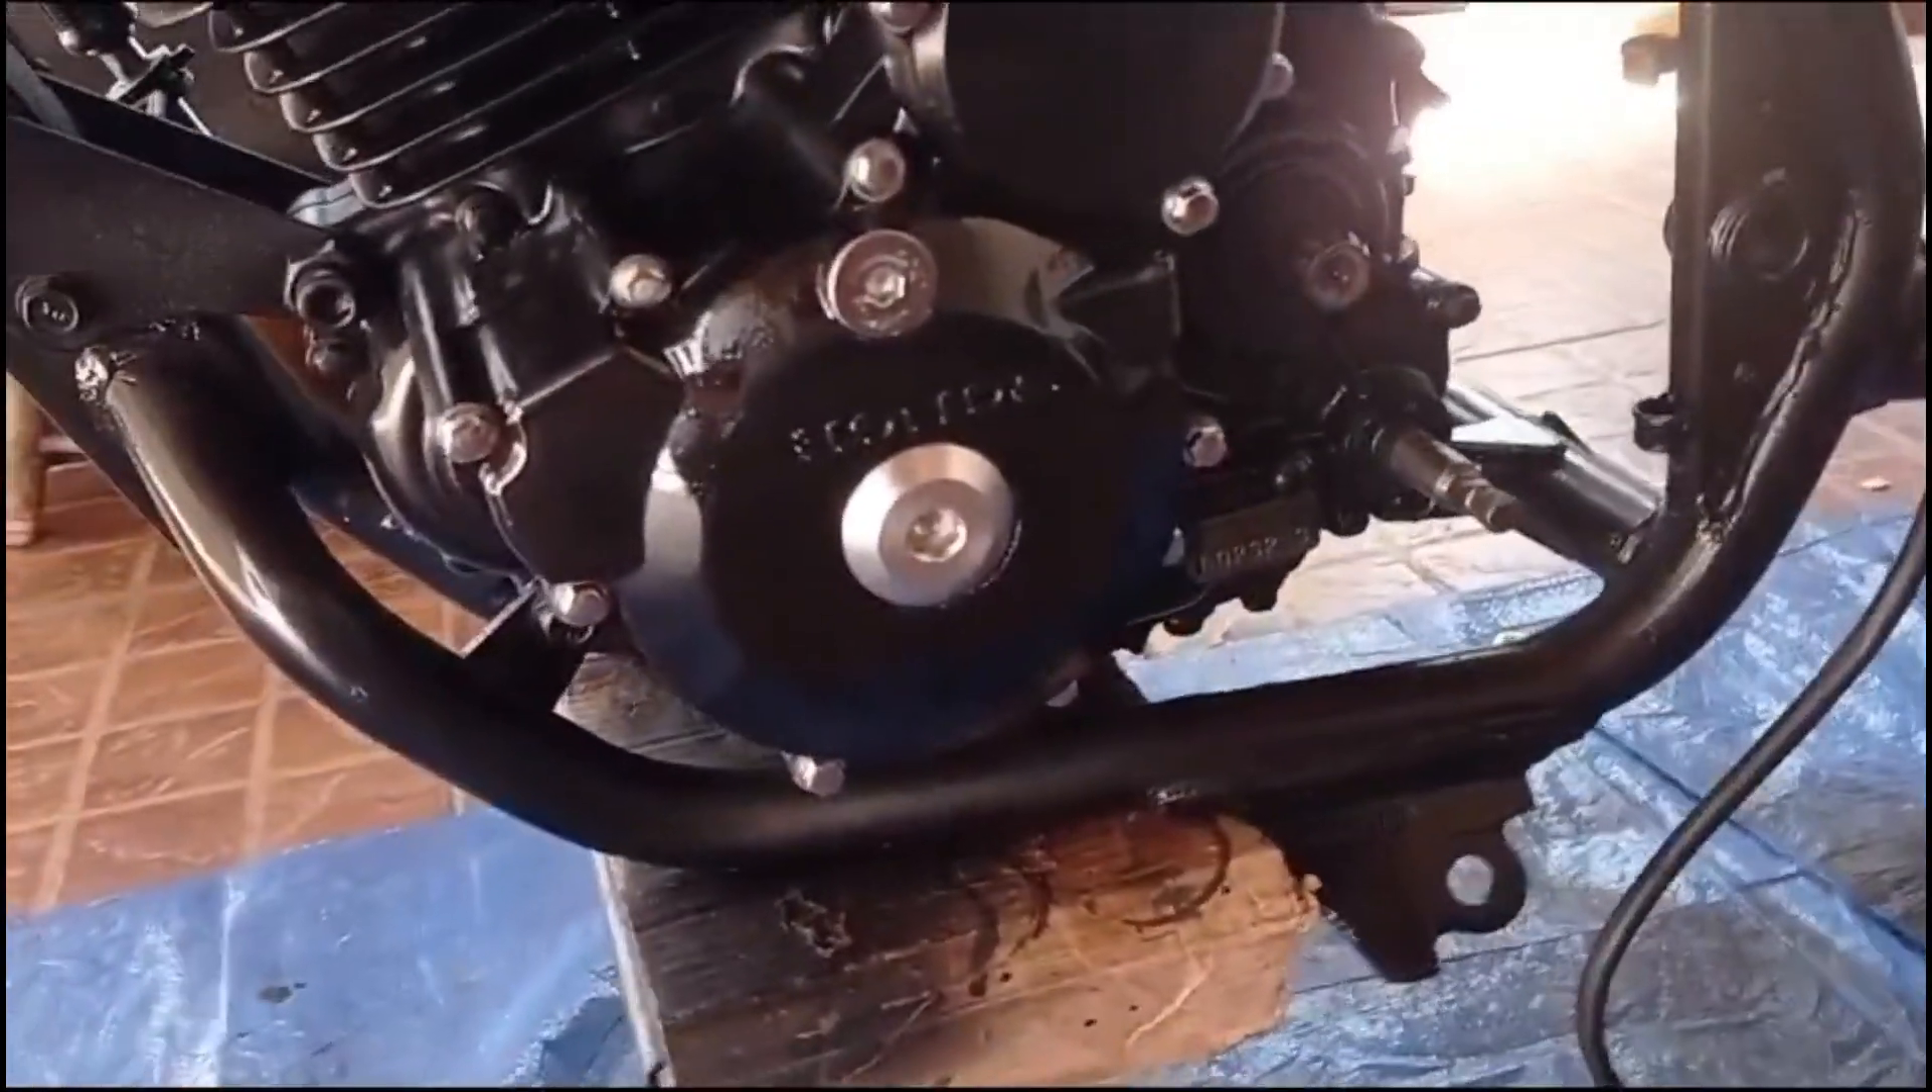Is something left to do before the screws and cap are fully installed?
No.